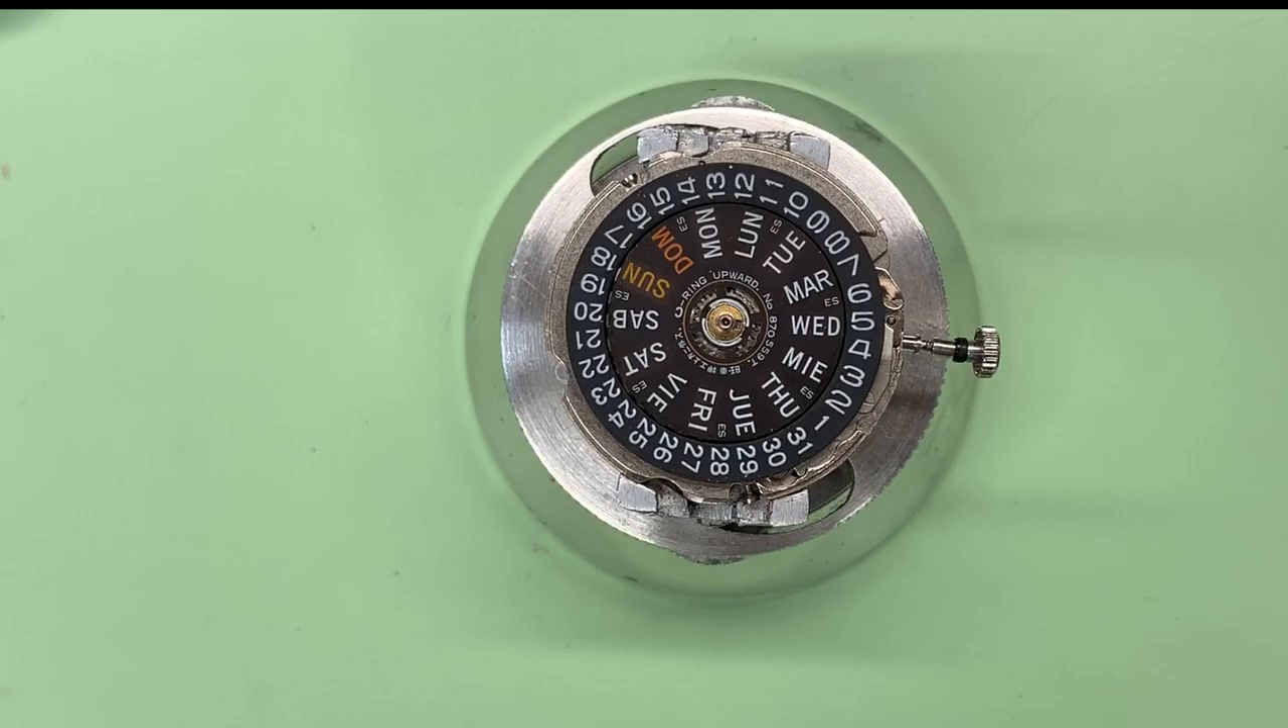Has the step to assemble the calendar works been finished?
Yes.